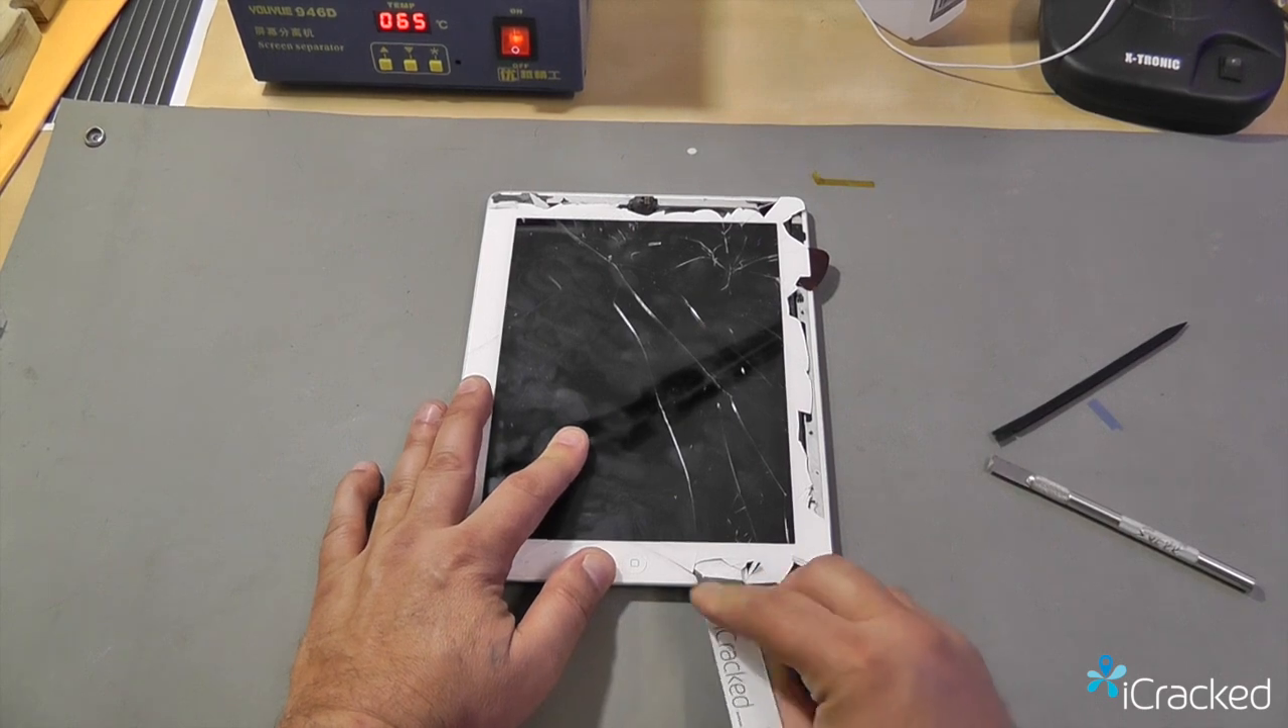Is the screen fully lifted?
No.